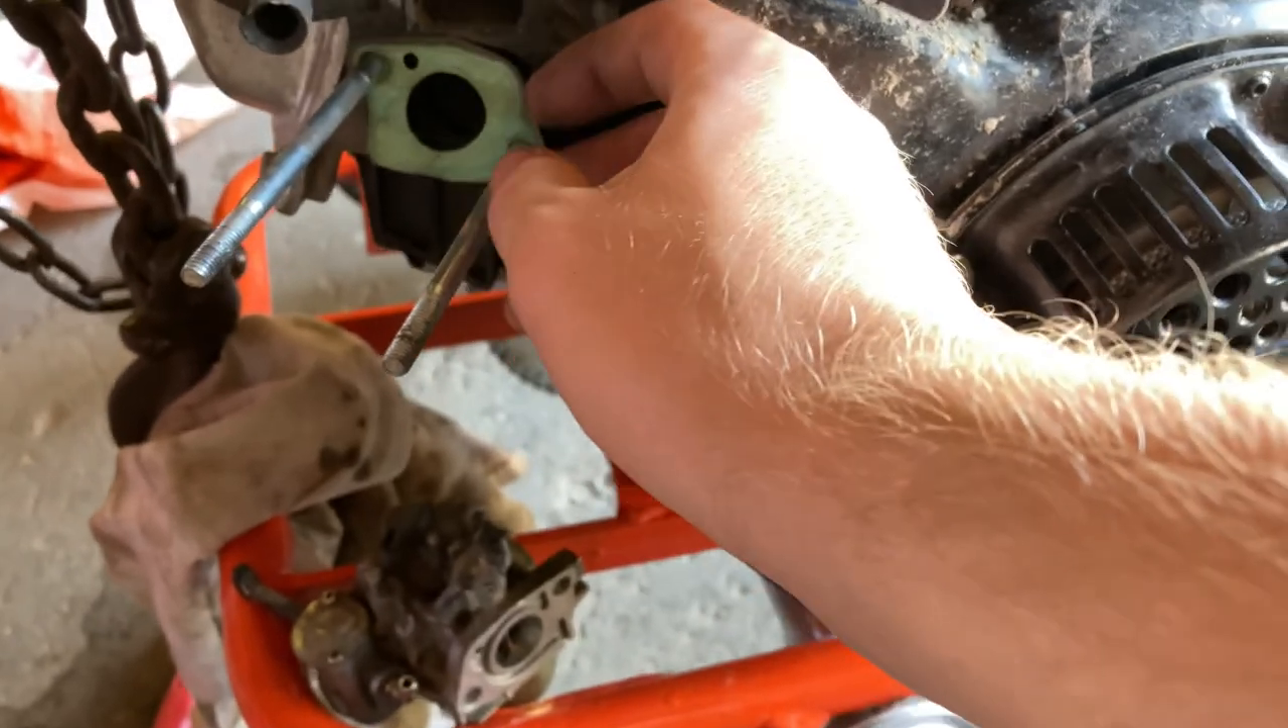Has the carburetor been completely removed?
Yes.